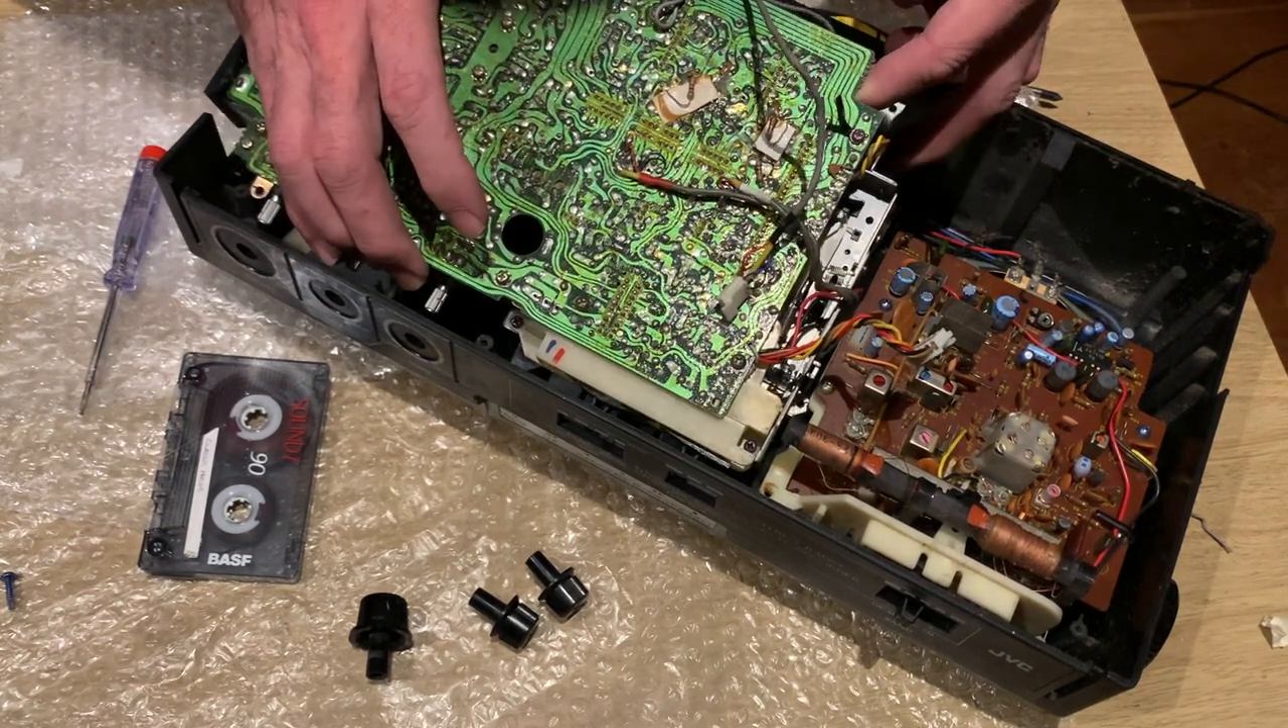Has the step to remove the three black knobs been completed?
Yes.